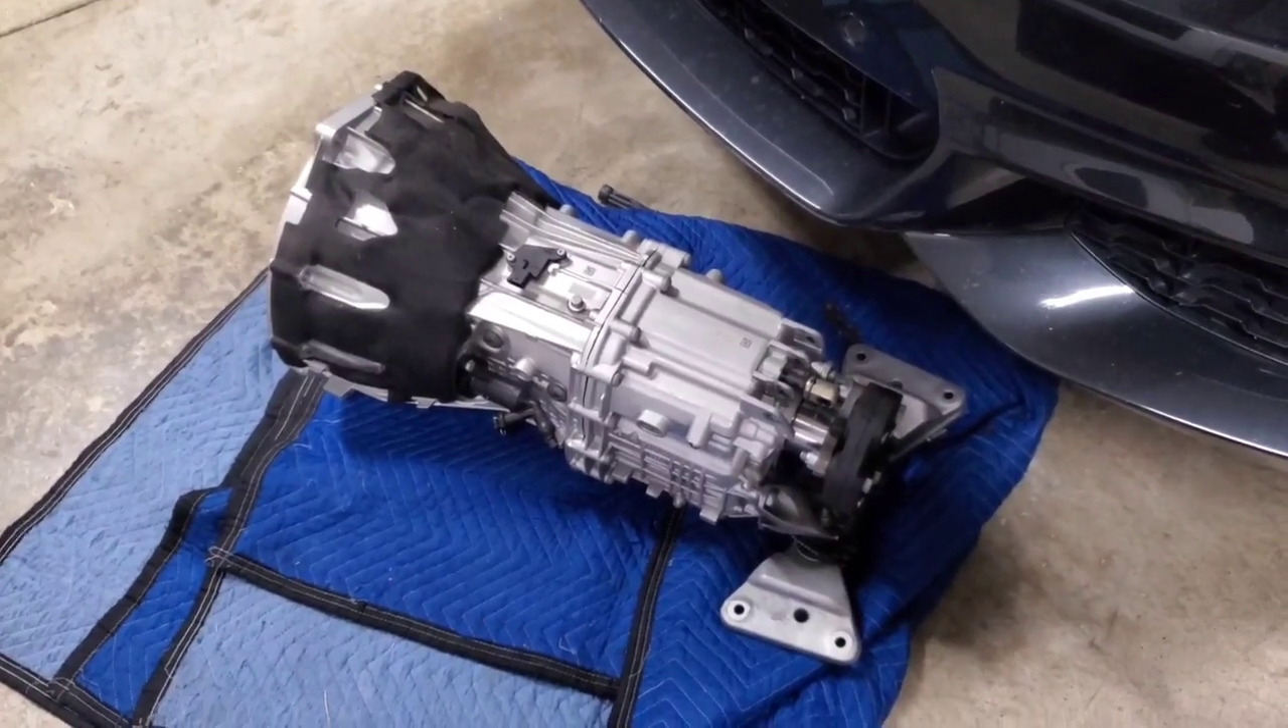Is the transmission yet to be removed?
No.